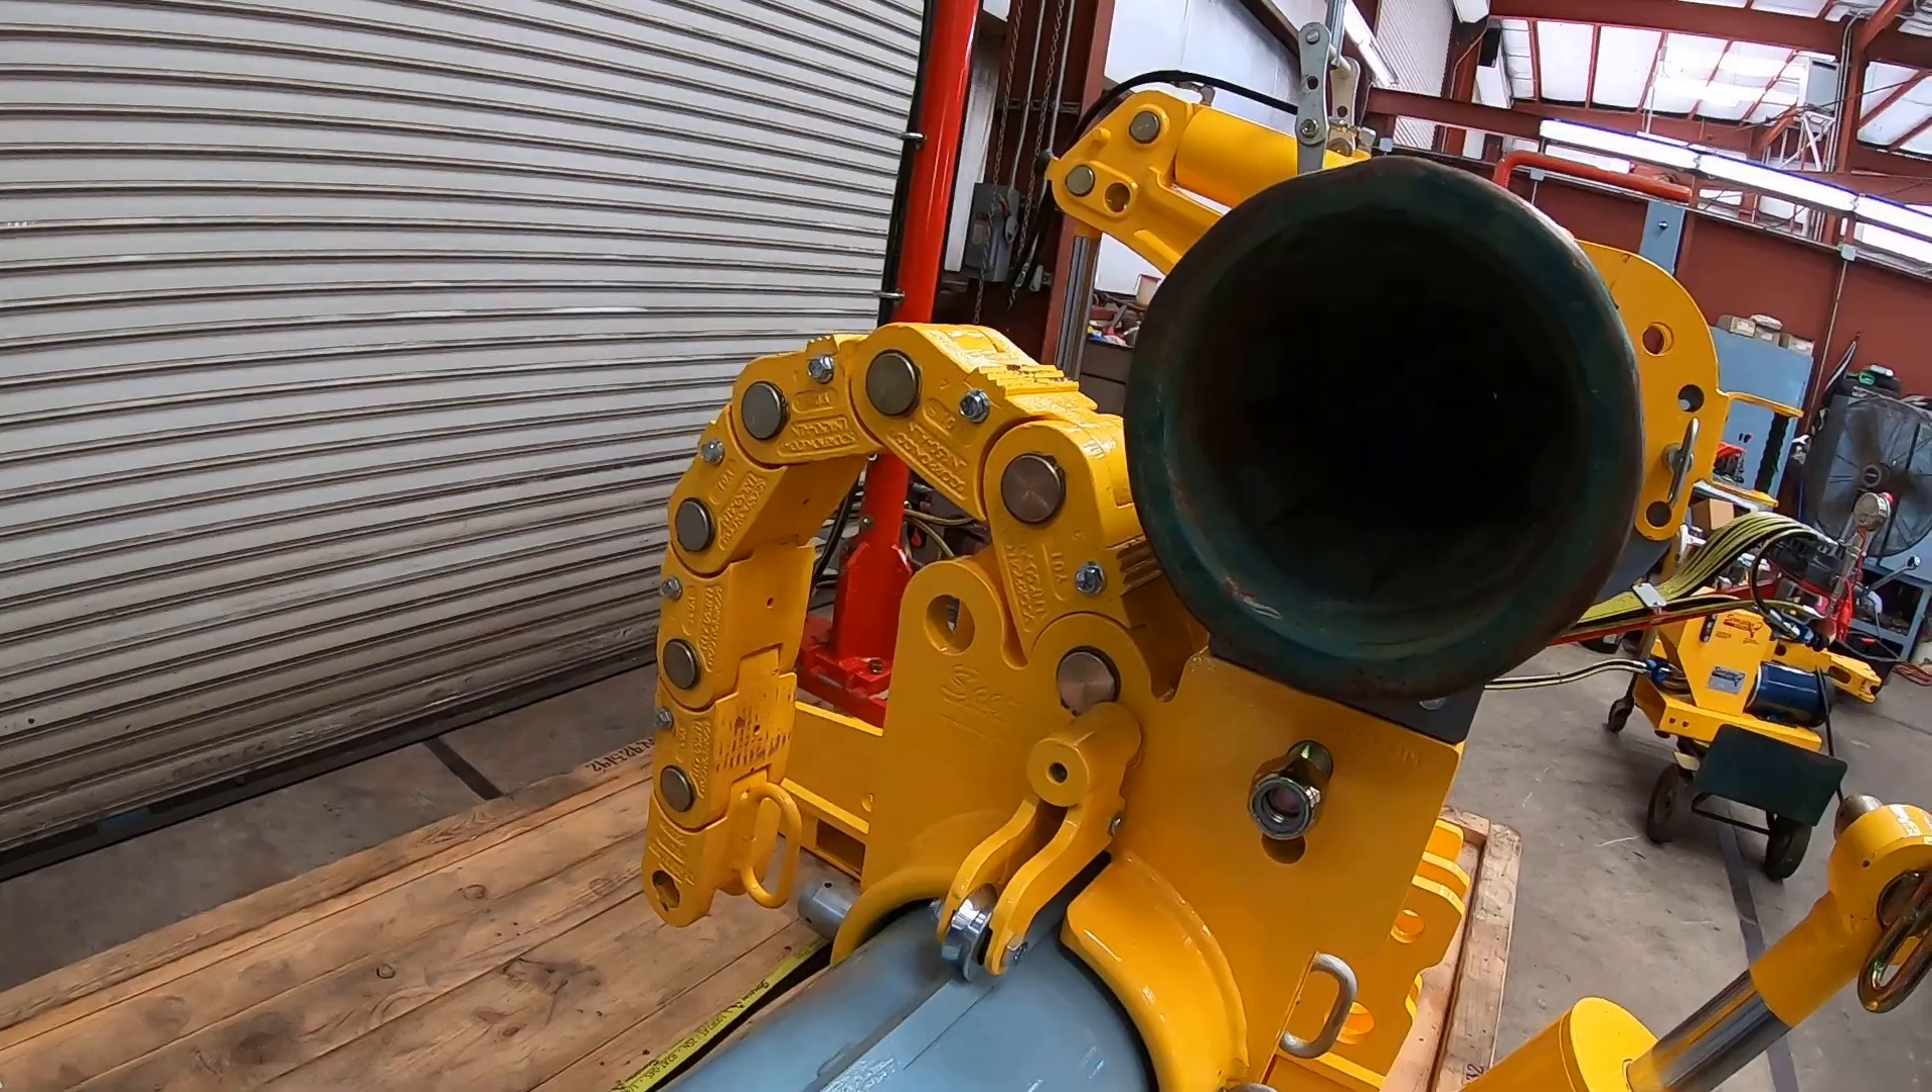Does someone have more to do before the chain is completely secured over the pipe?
Yes.